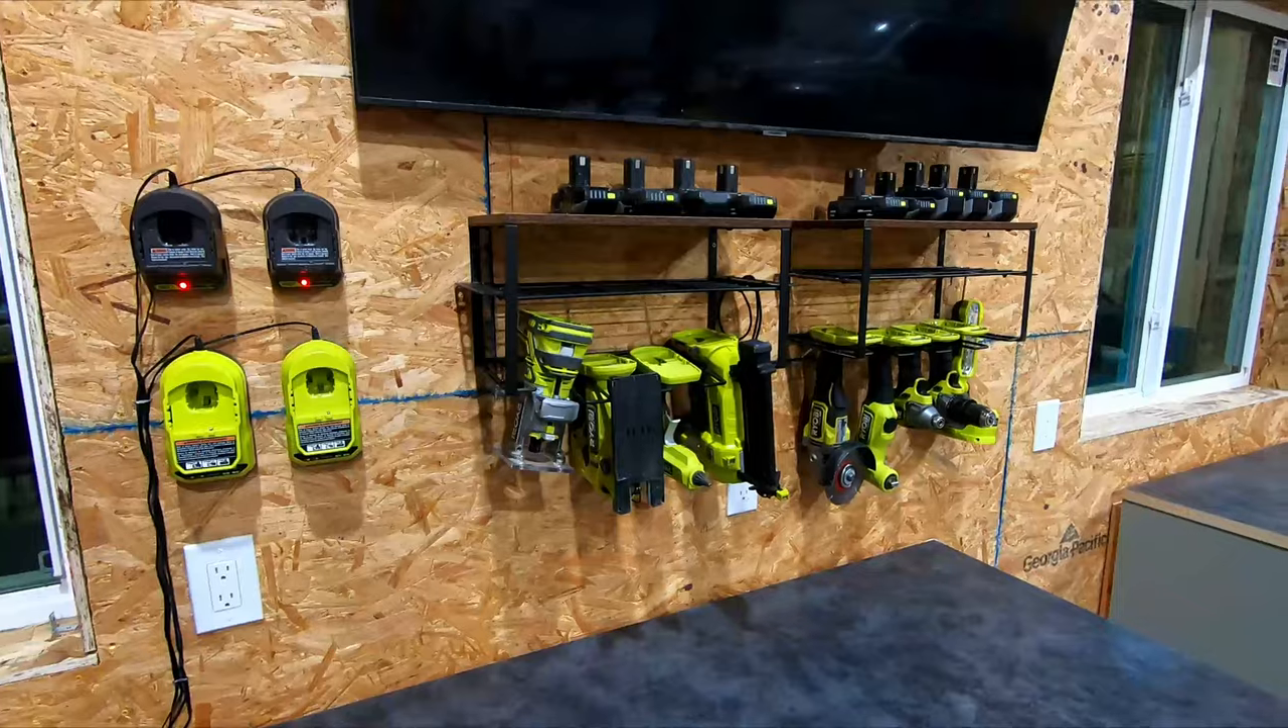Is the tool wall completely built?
Yes.